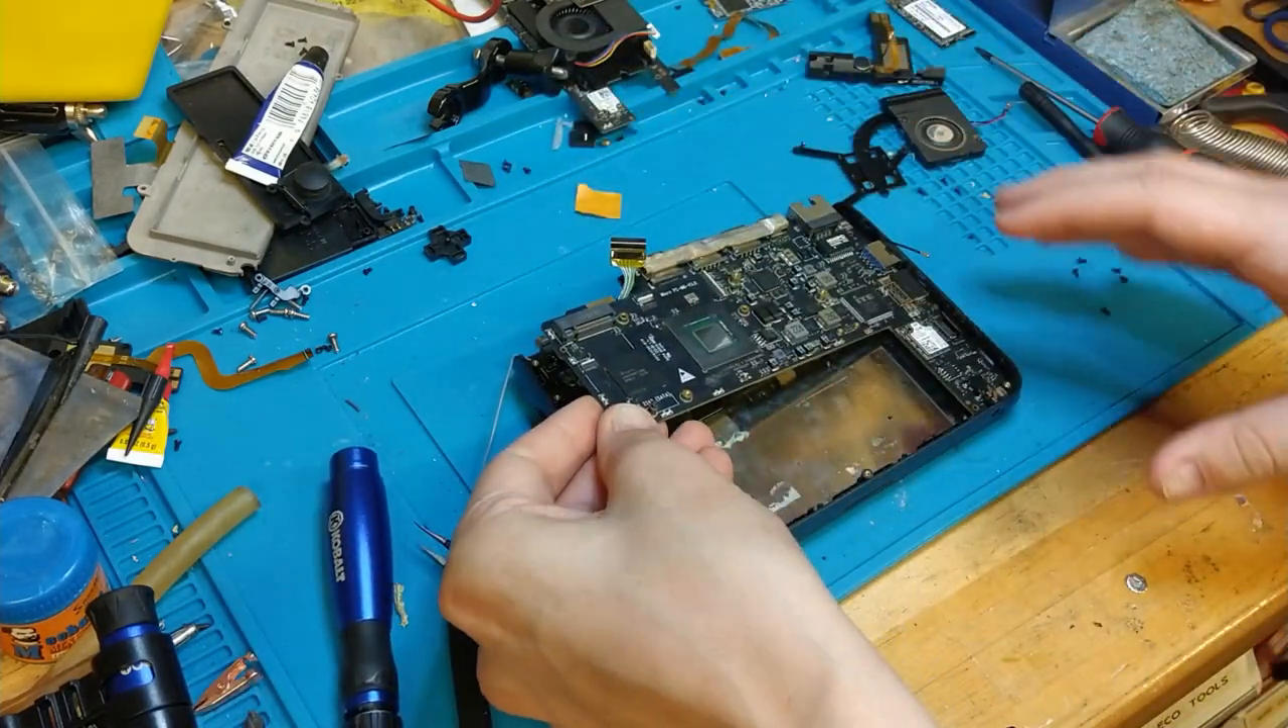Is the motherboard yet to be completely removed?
Yes.